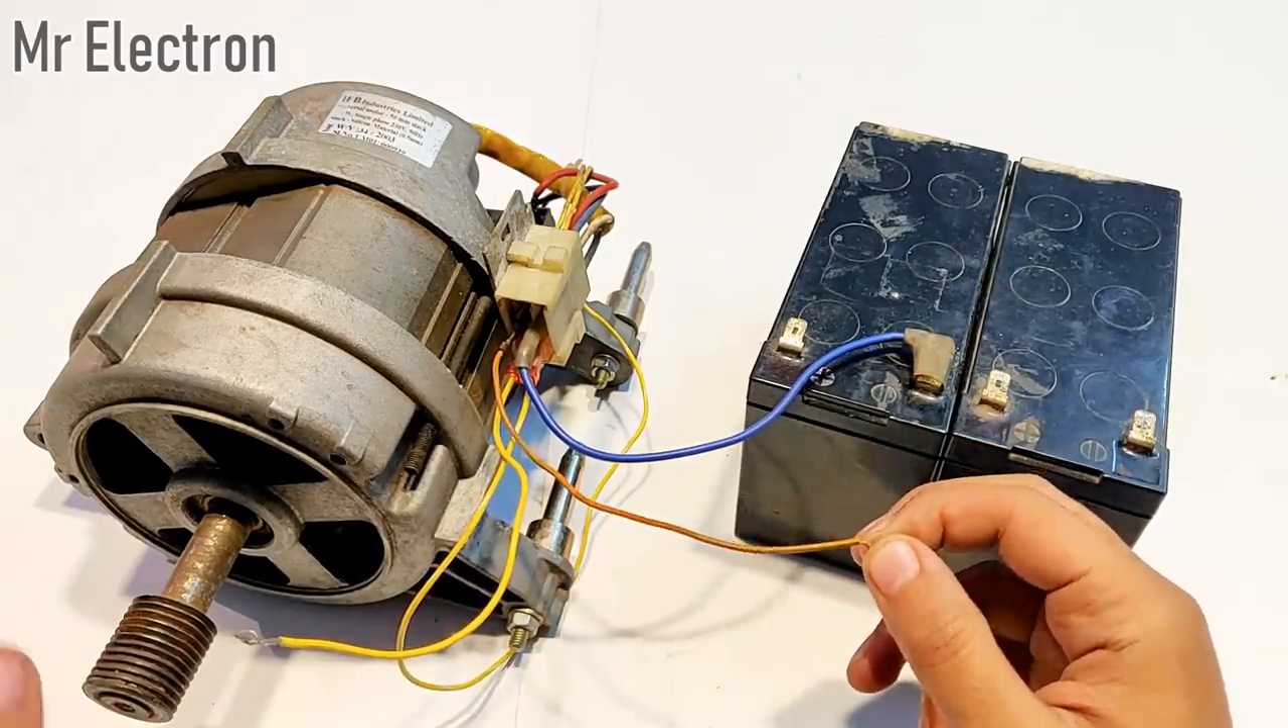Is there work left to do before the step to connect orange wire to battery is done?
Yes.